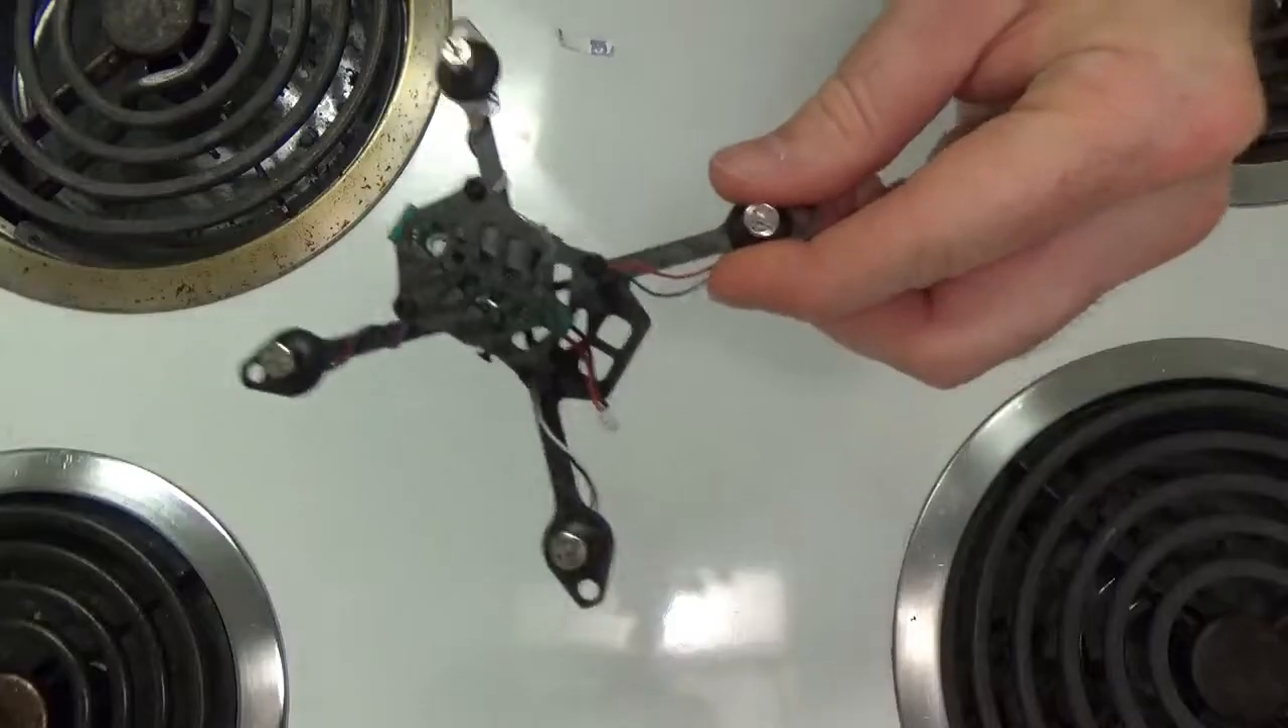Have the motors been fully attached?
Yes.